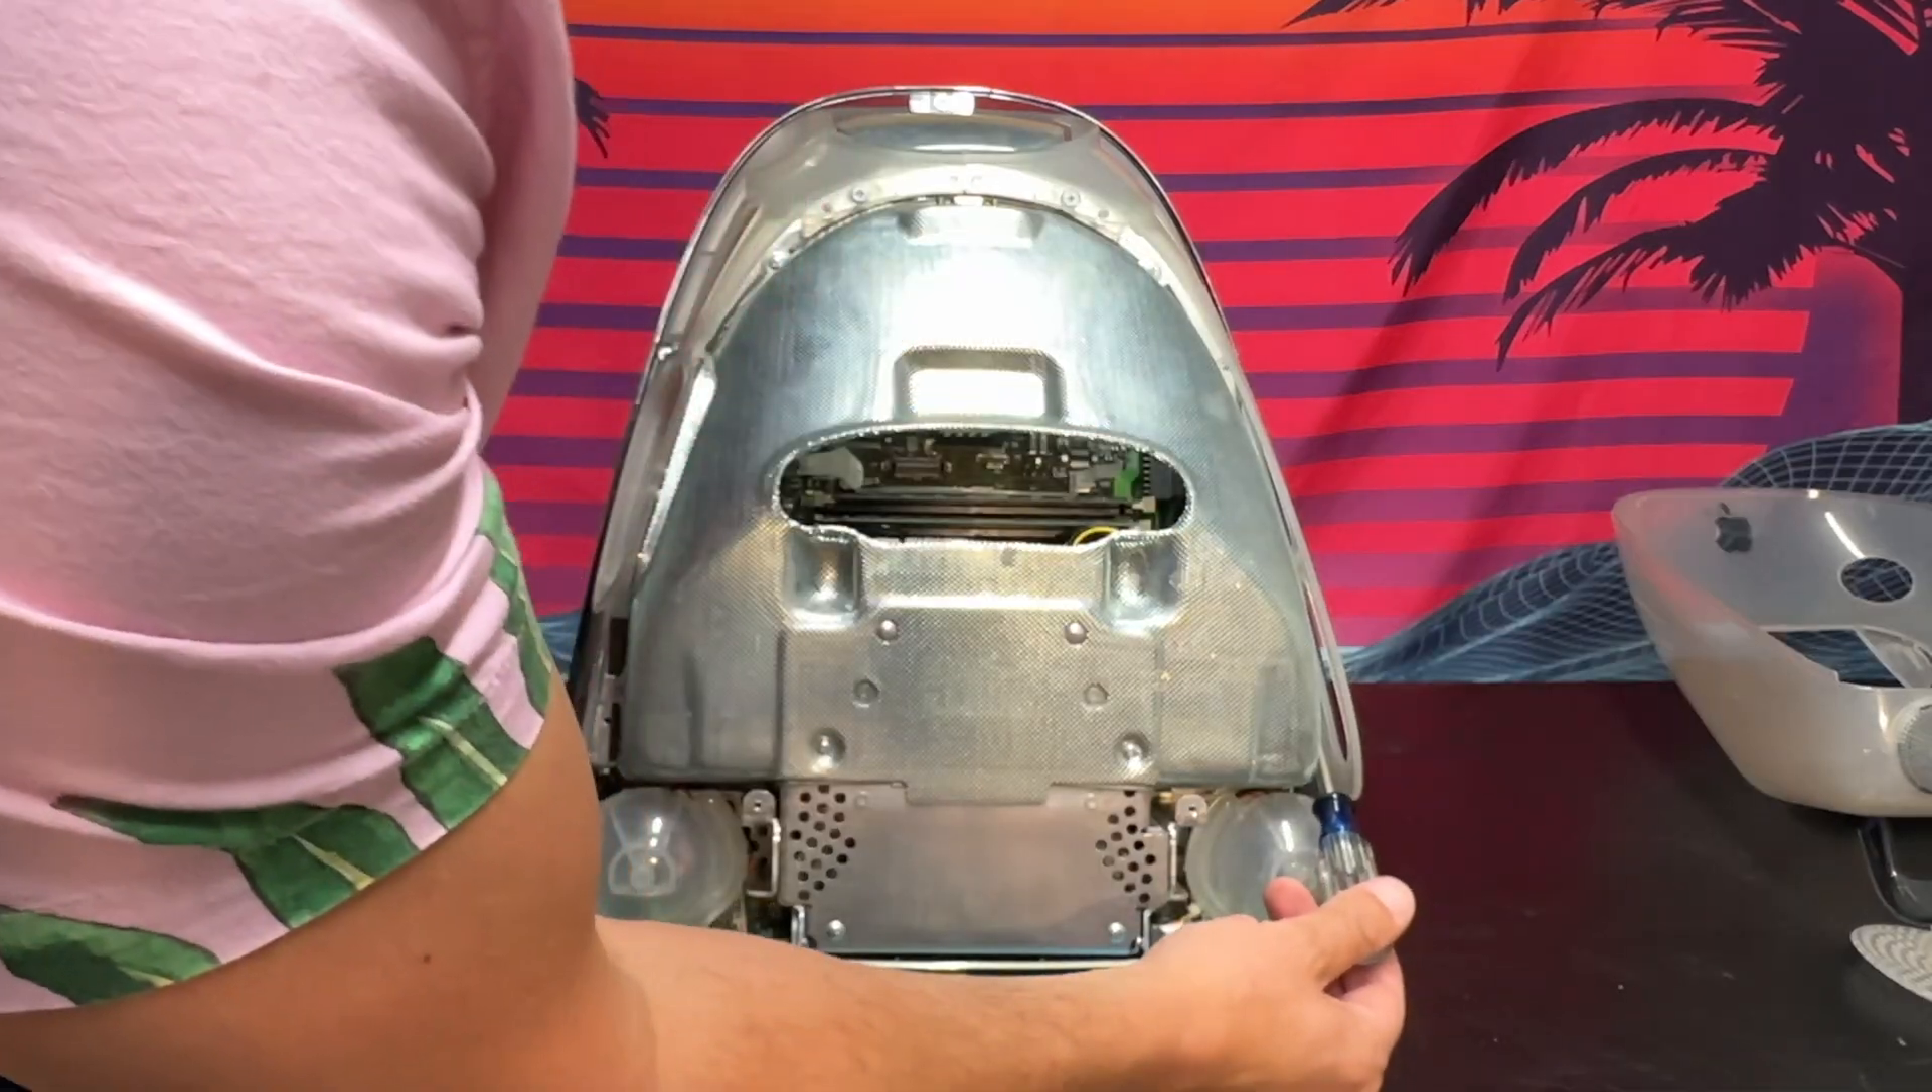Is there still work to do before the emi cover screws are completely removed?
Yes.